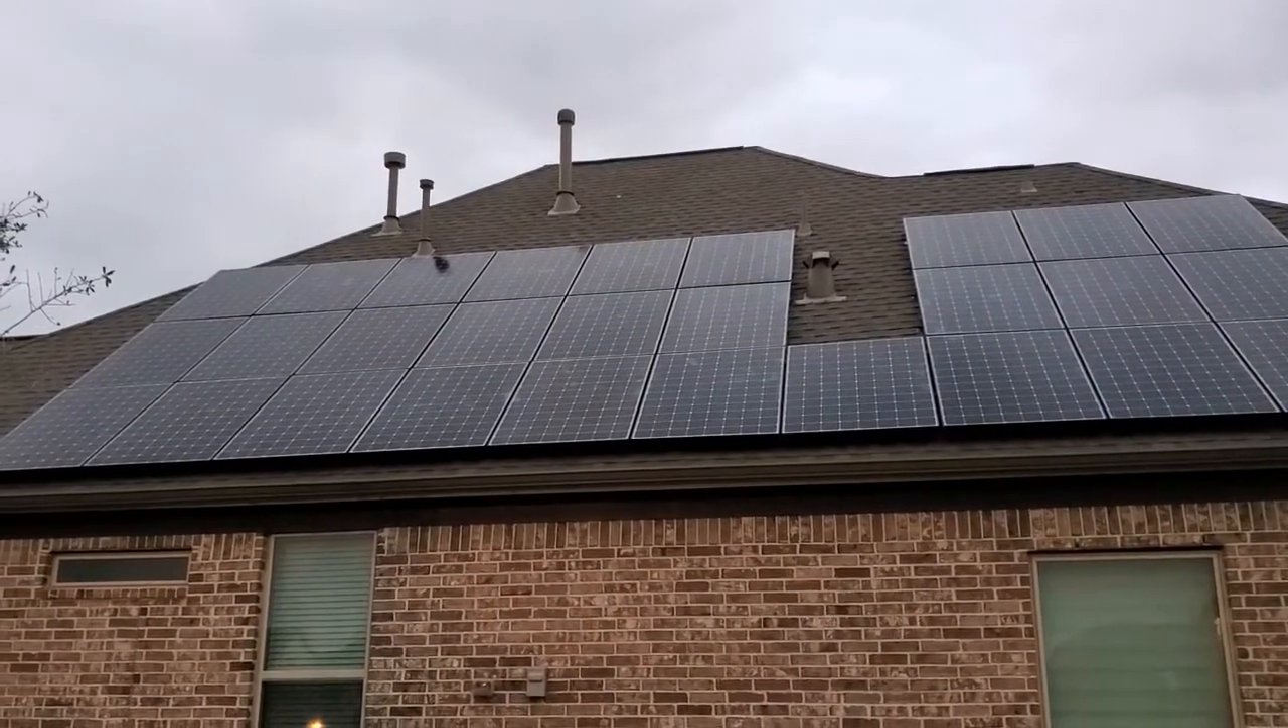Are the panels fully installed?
Yes.